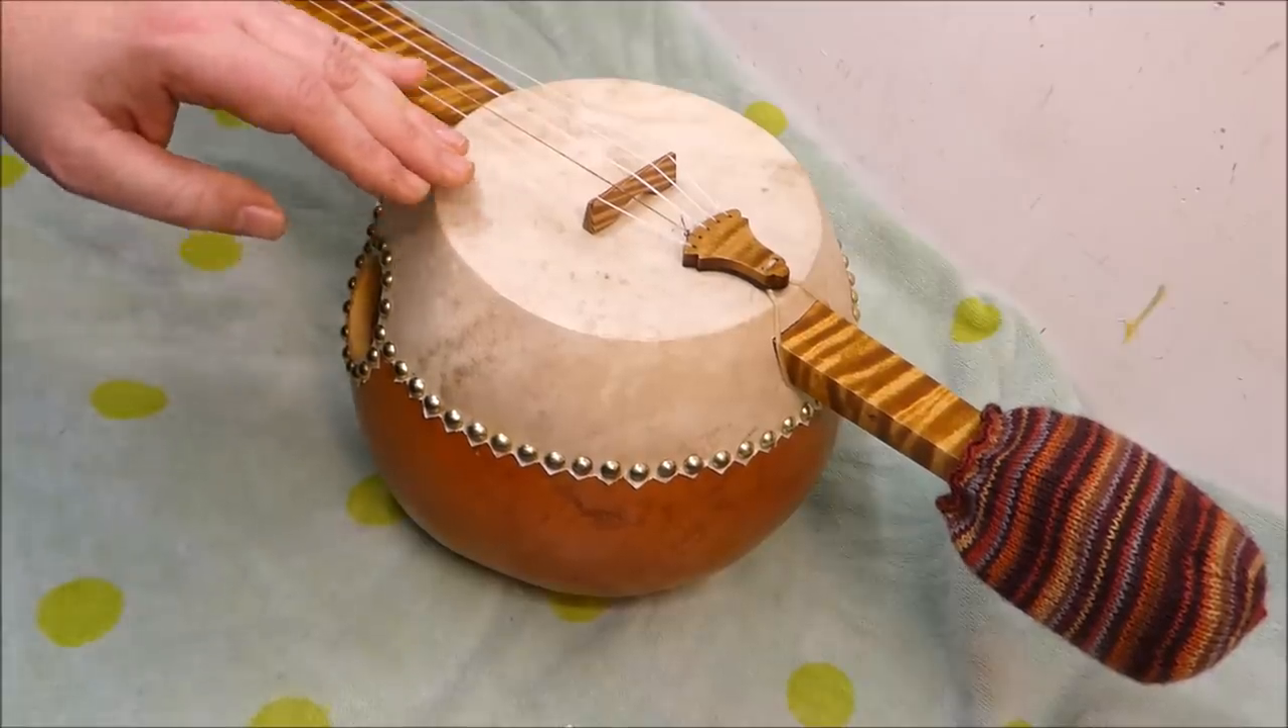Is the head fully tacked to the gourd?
Yes.